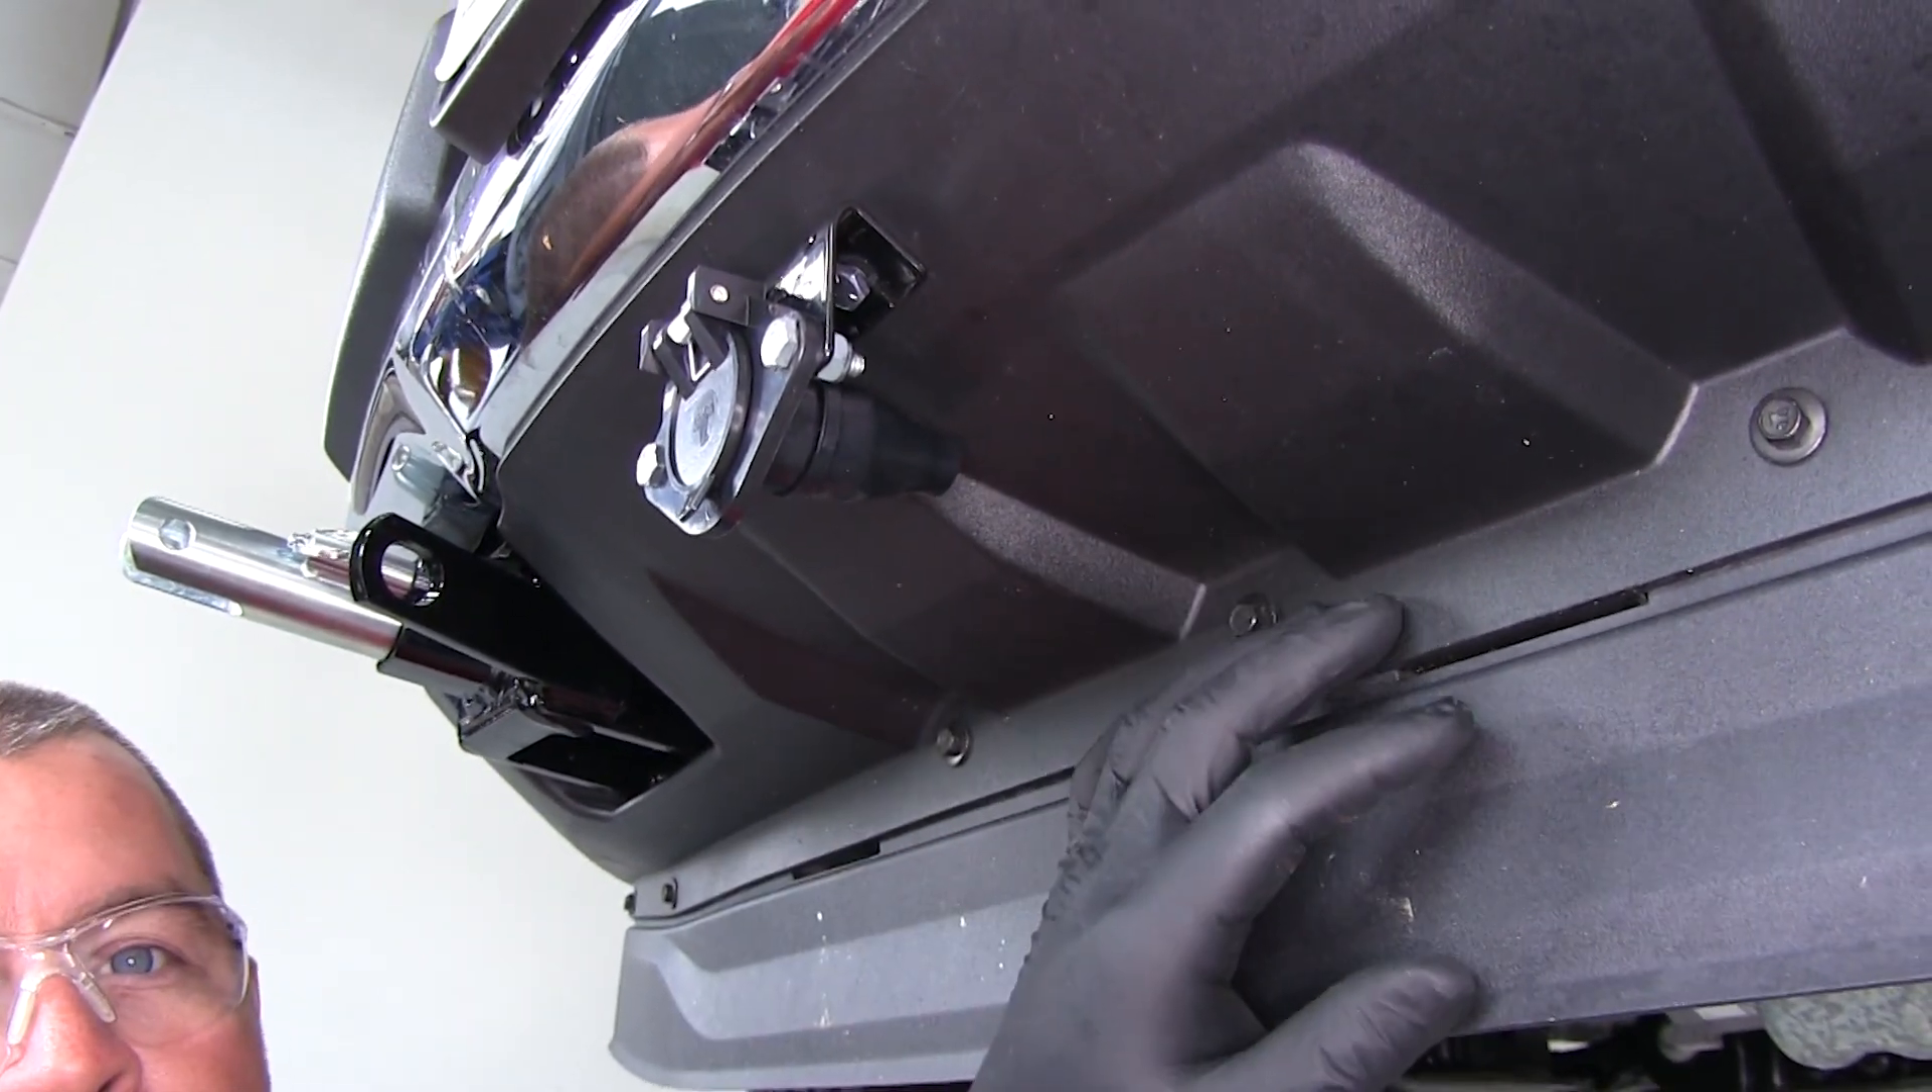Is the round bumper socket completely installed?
Yes.